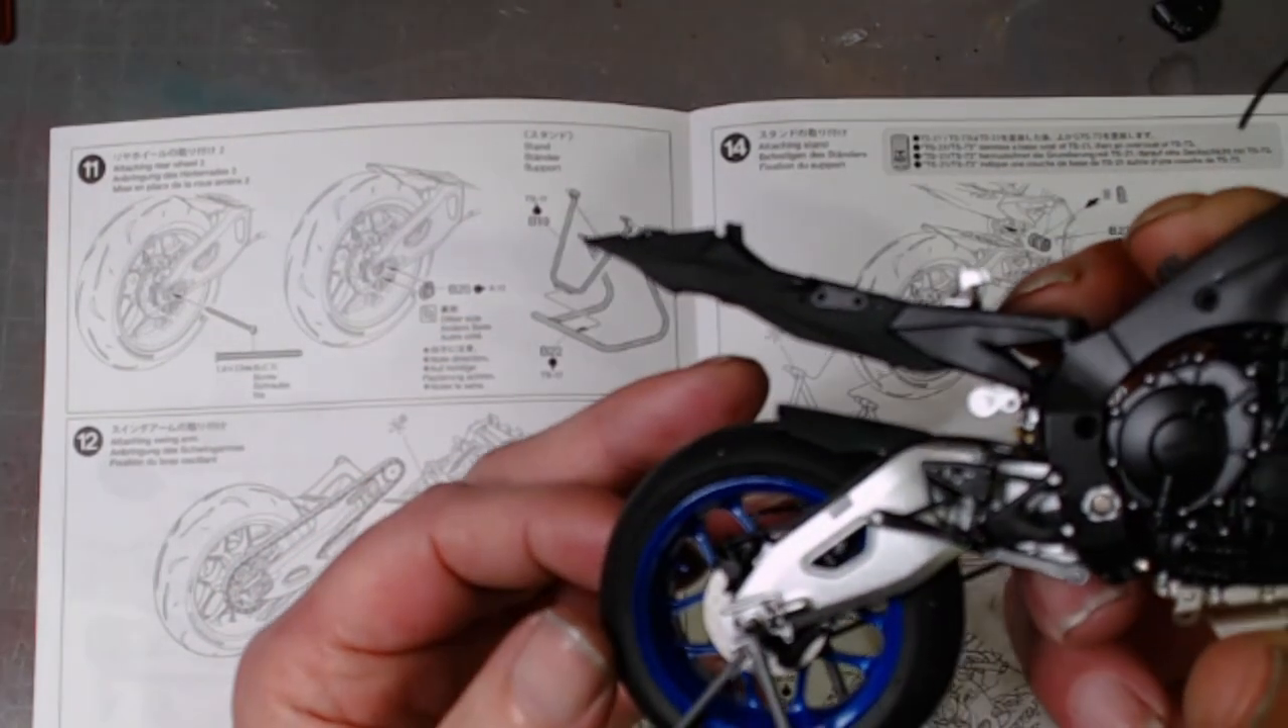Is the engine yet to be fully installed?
No.